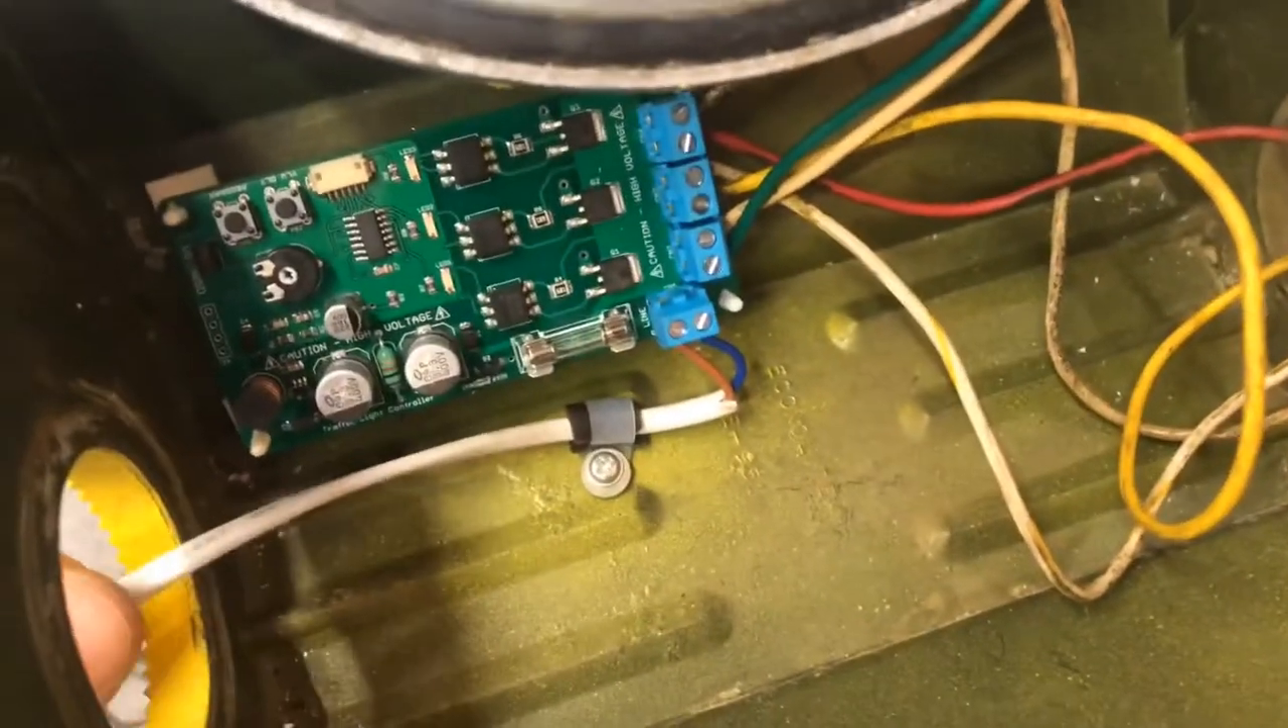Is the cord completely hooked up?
Yes.